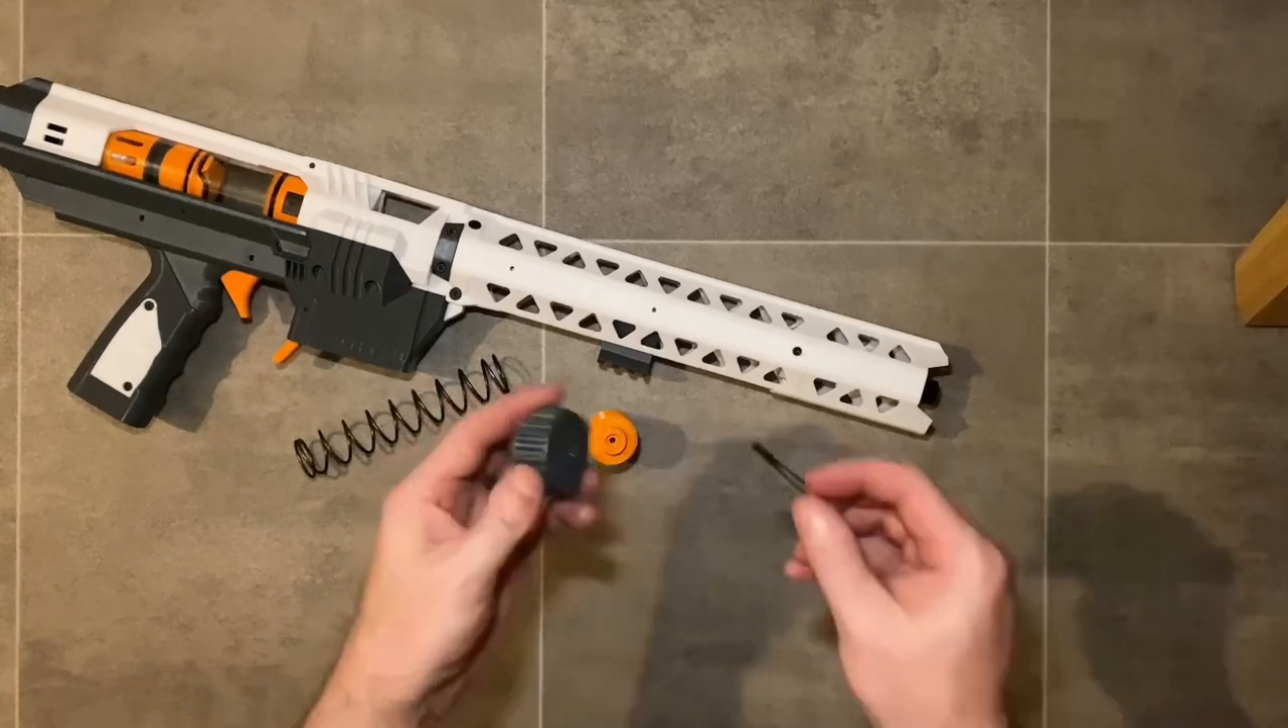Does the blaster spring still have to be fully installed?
Yes.